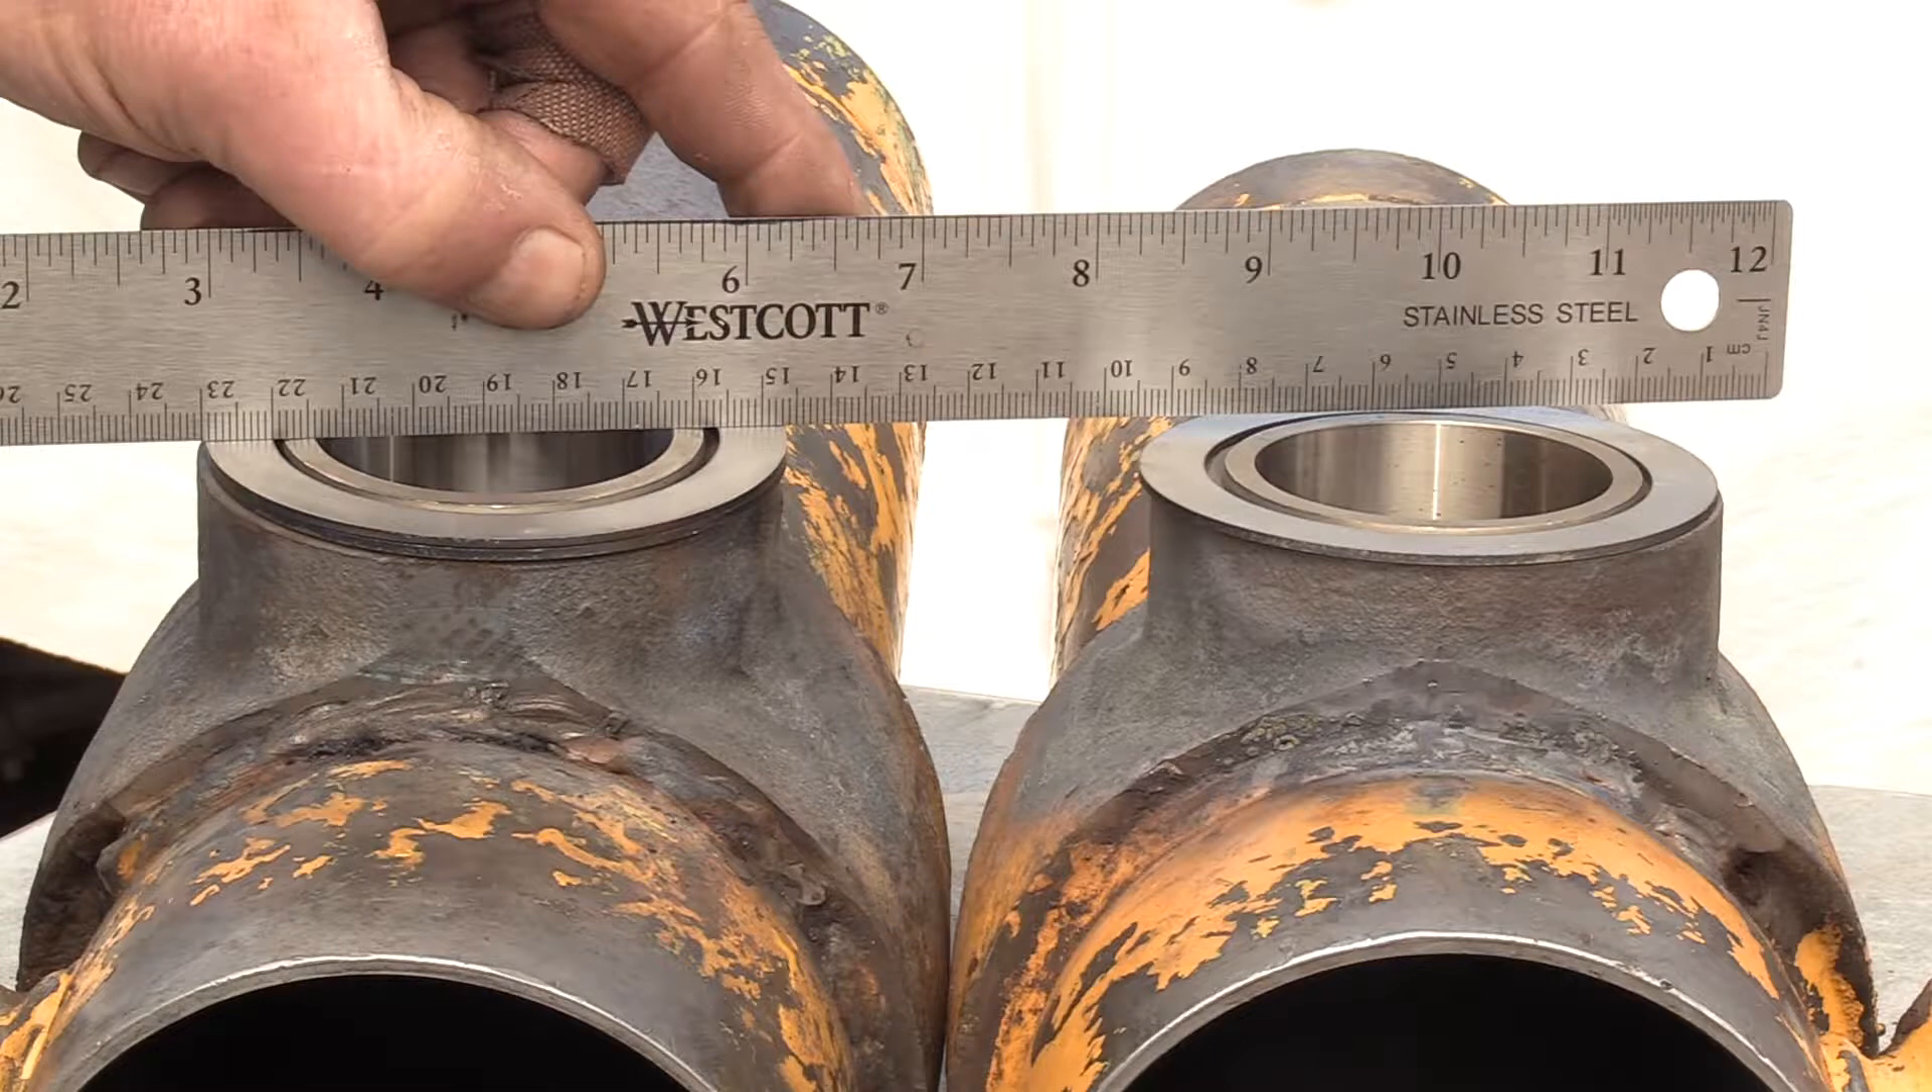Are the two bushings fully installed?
Yes.